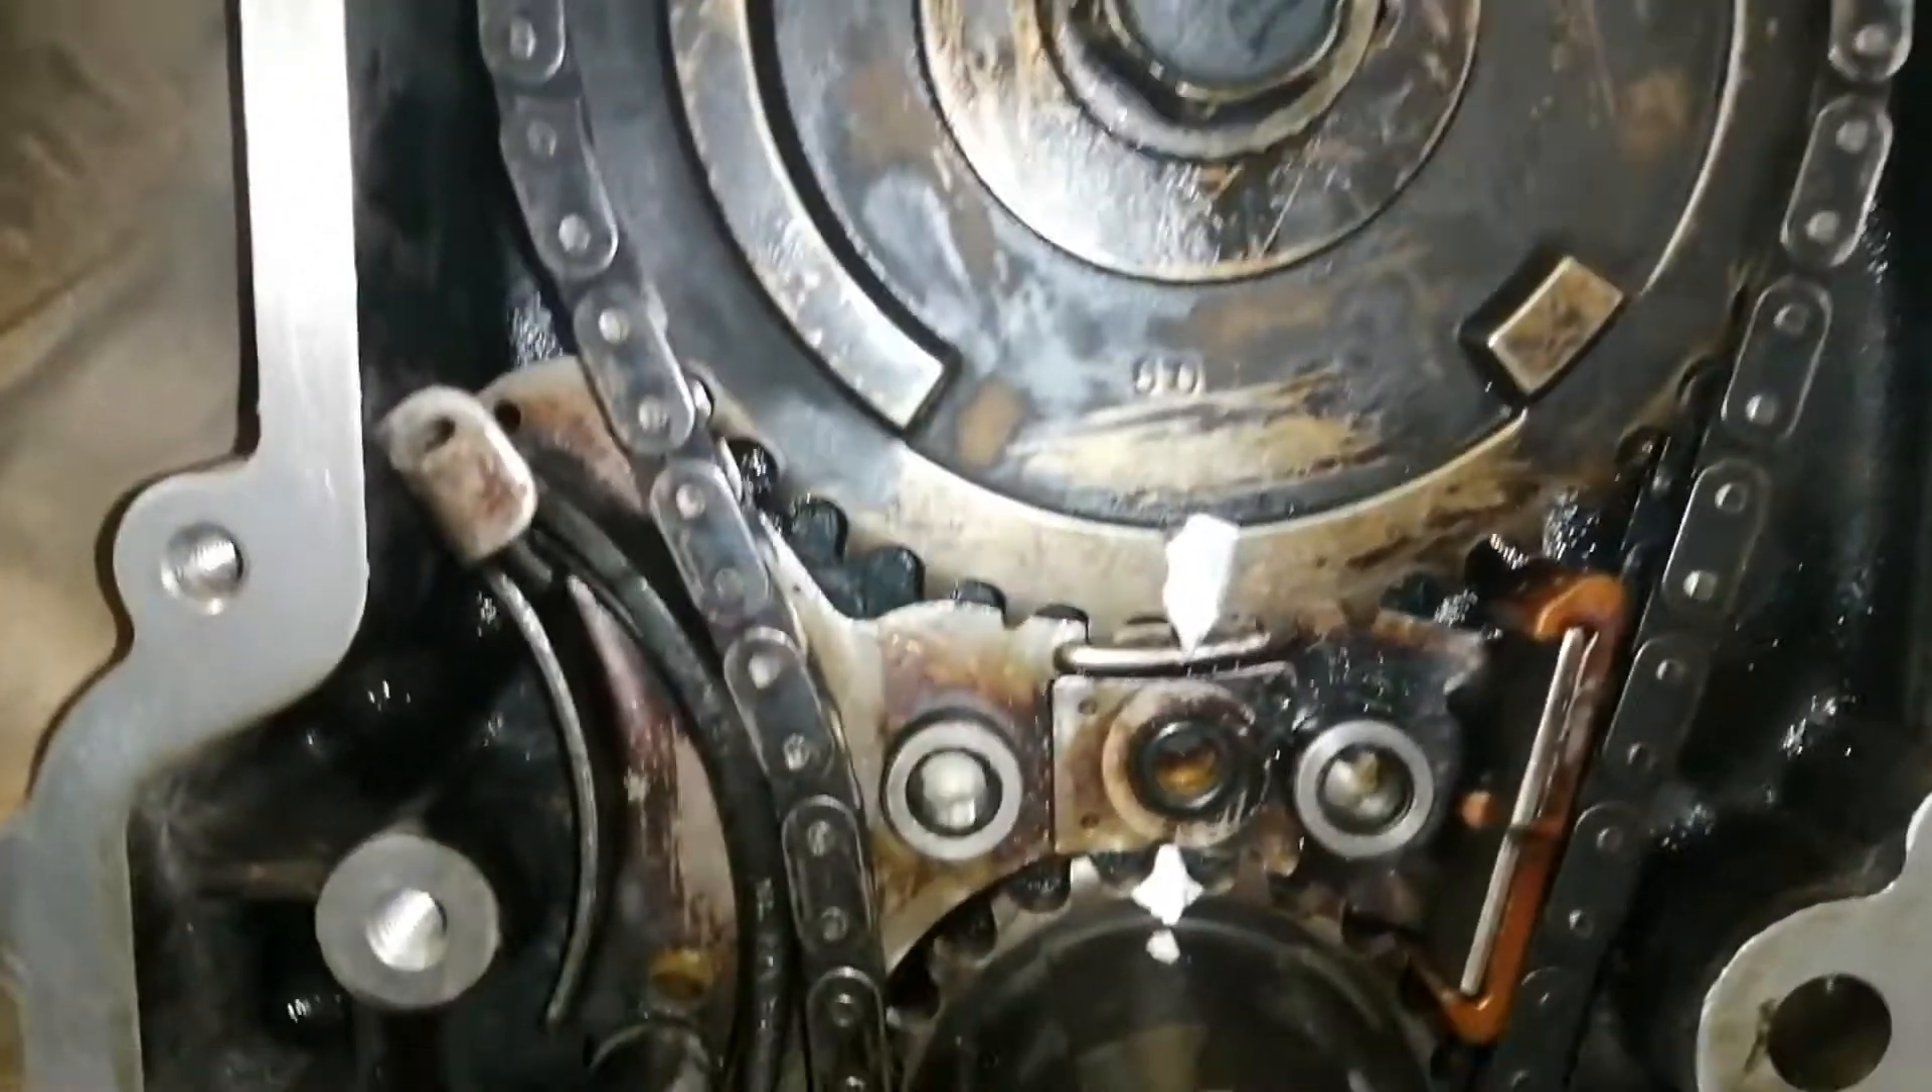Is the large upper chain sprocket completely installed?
Yes.